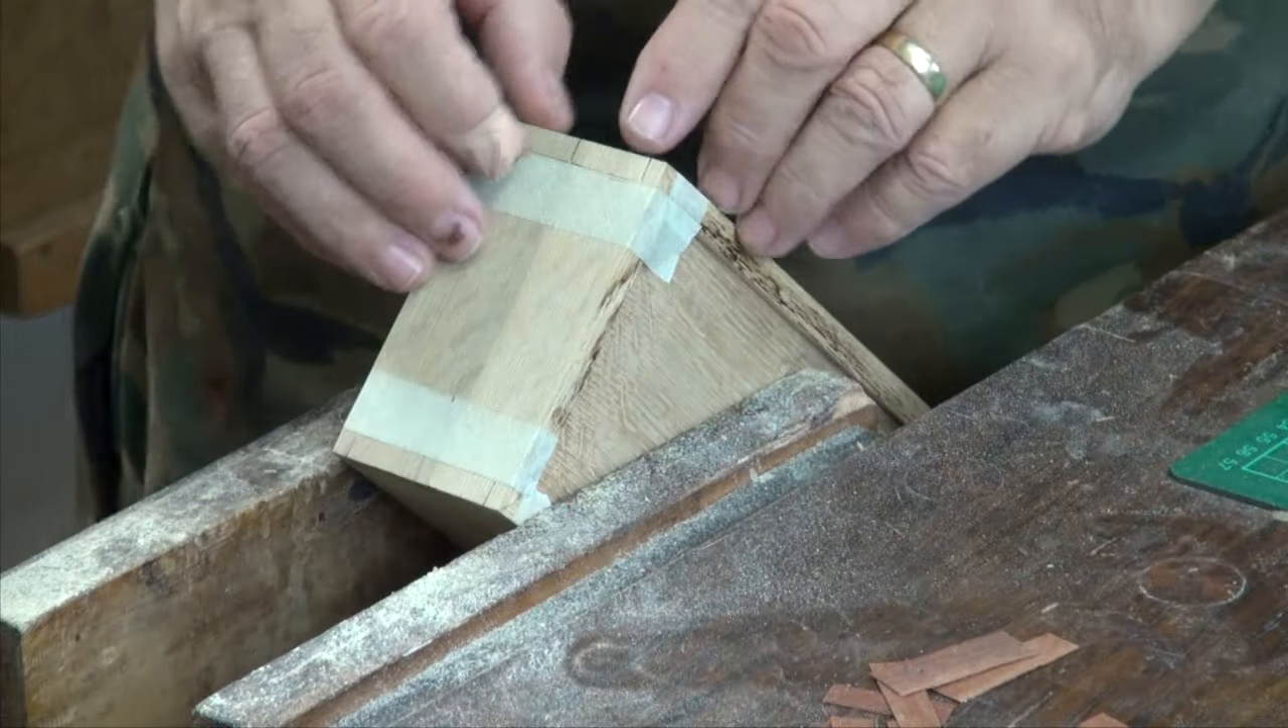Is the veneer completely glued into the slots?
No.